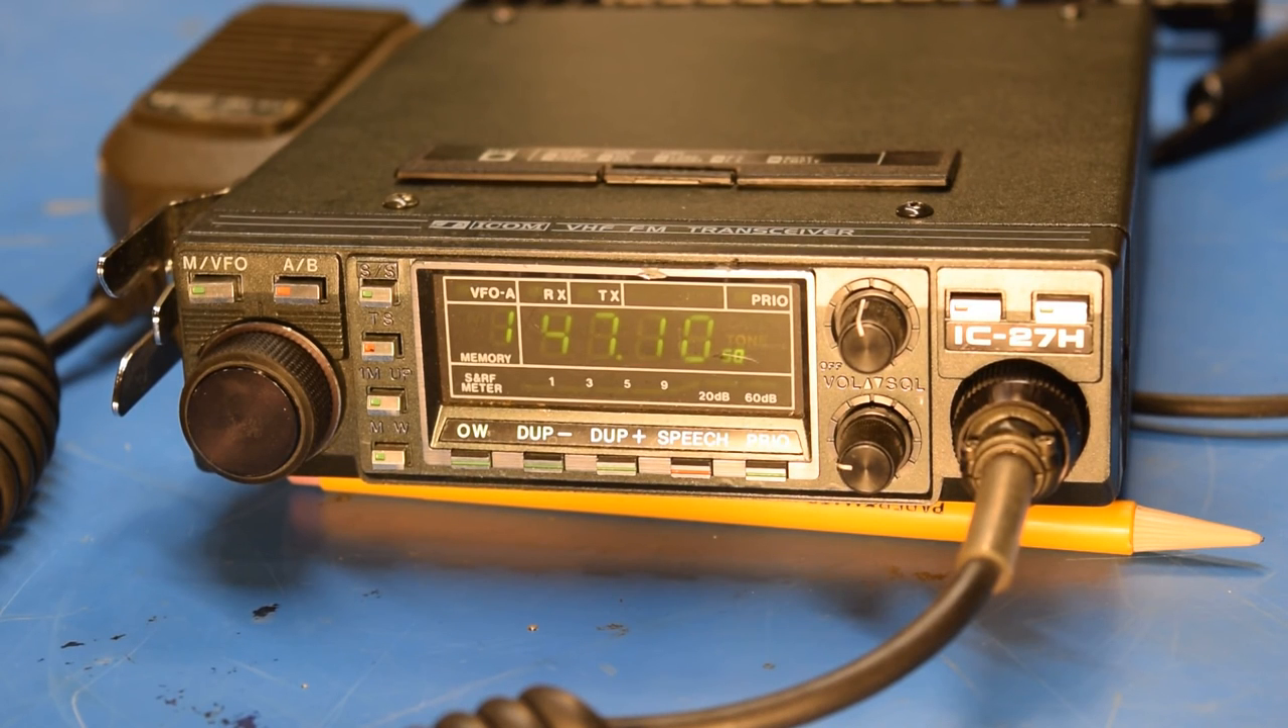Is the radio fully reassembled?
Yes.